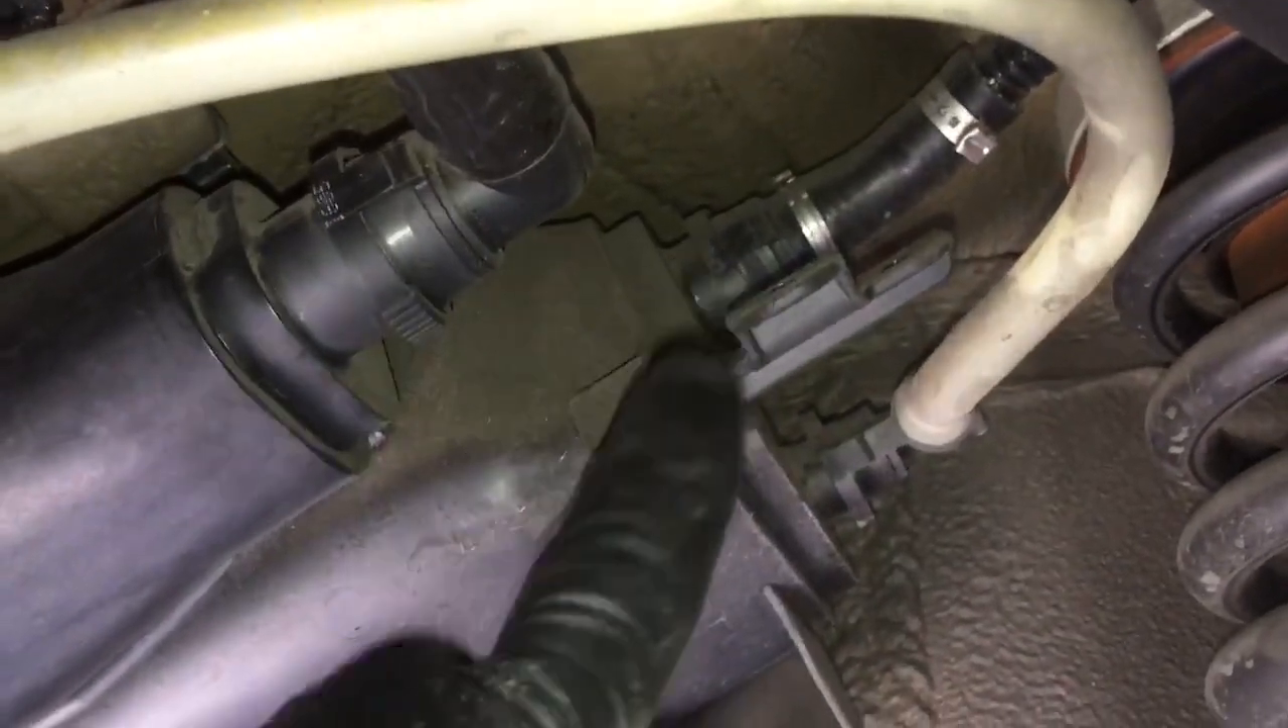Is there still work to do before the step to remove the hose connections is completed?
Yes.